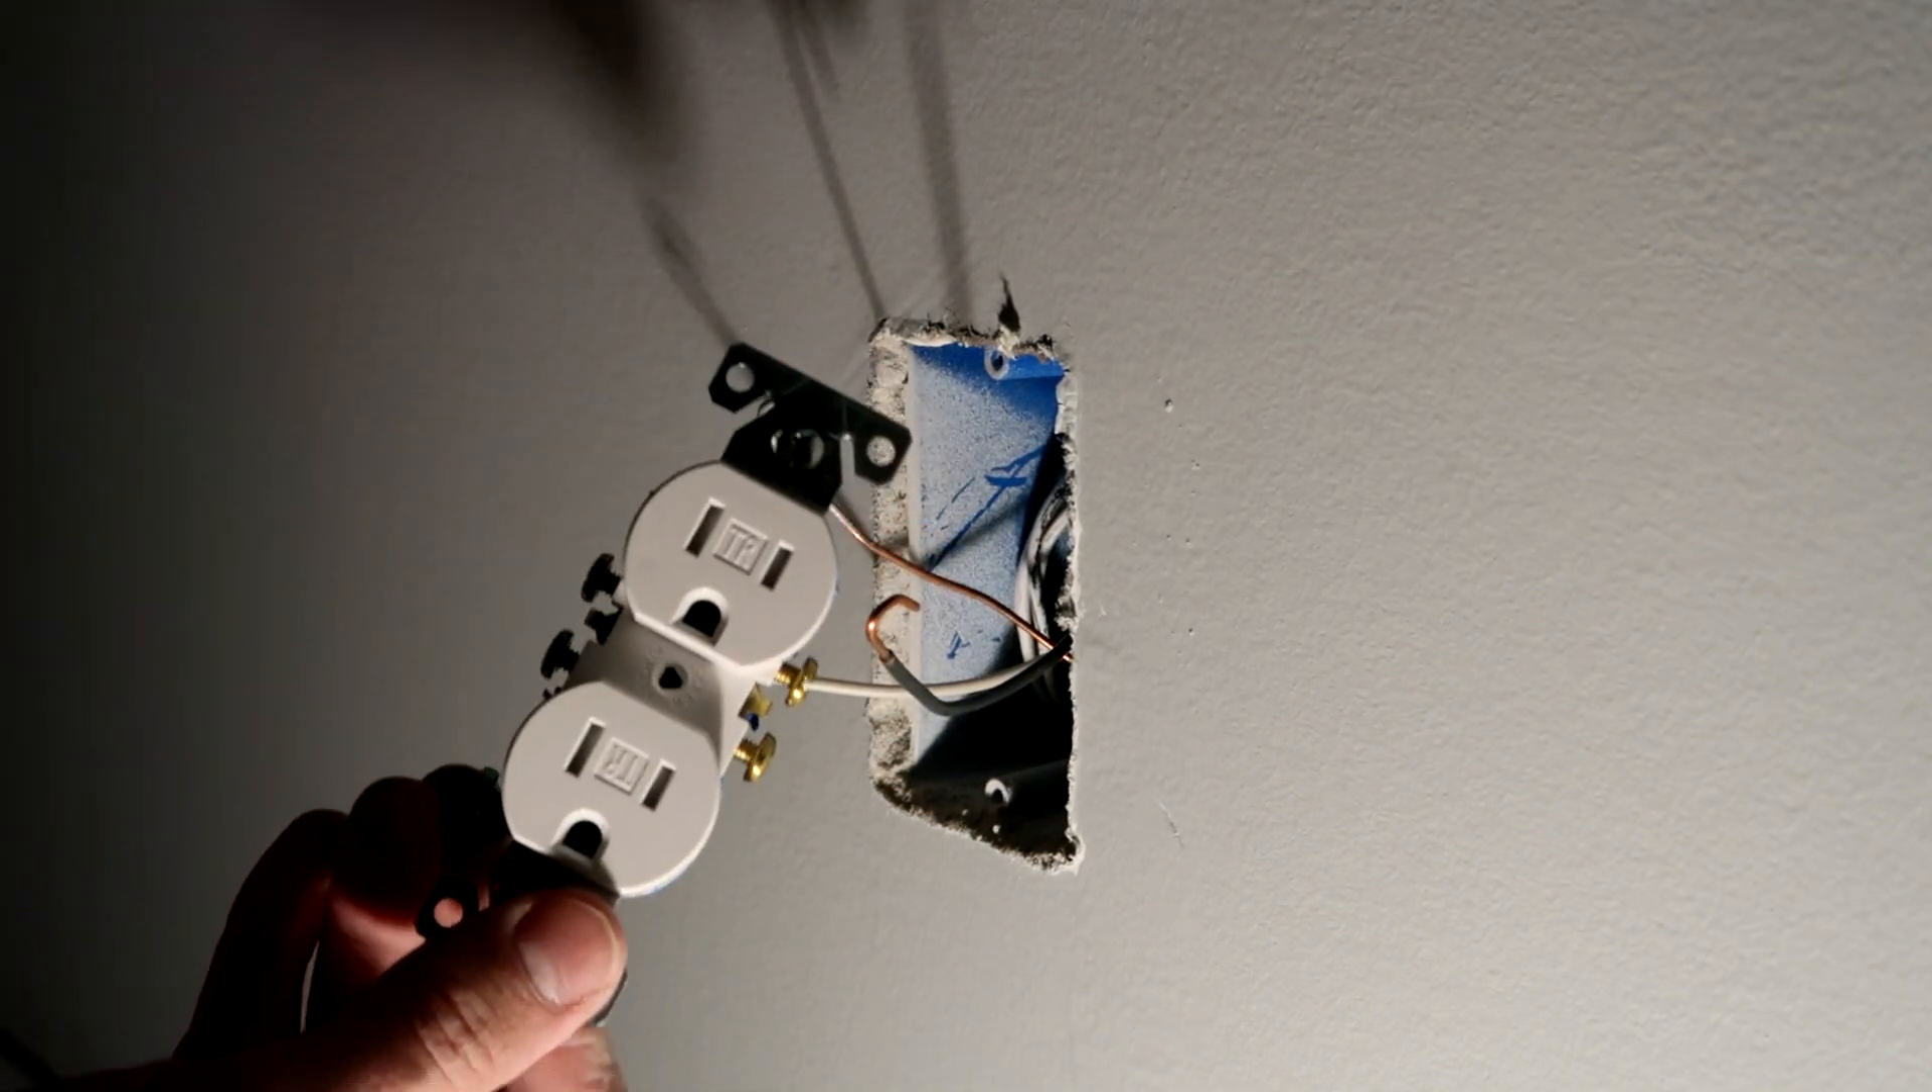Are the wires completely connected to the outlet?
No.